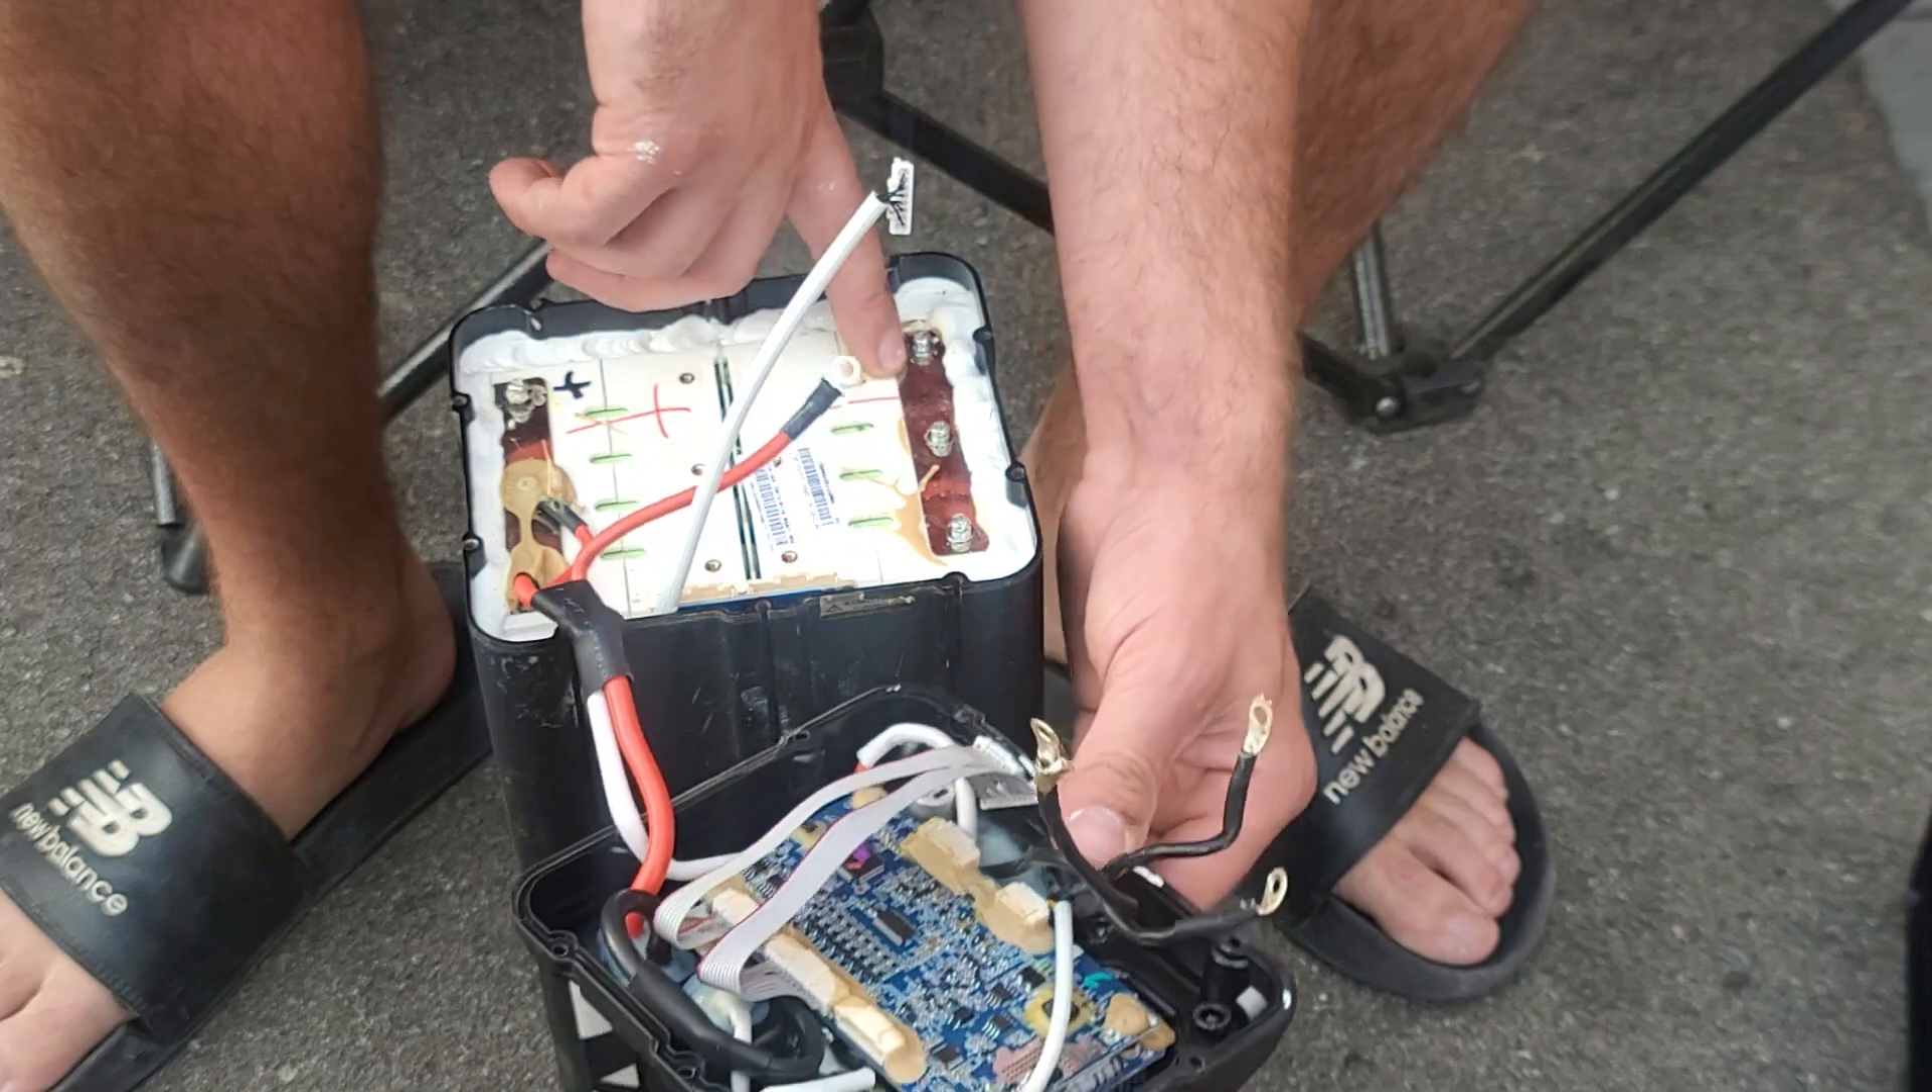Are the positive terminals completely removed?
No.